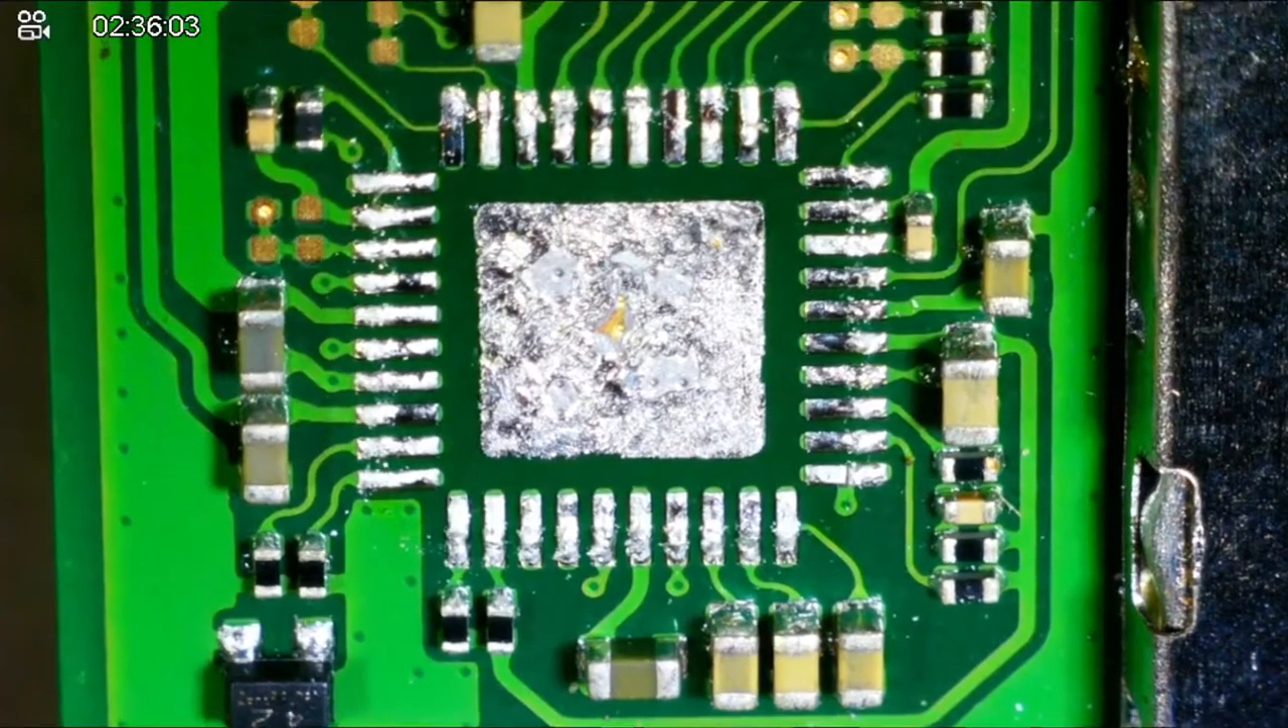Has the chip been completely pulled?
Yes.